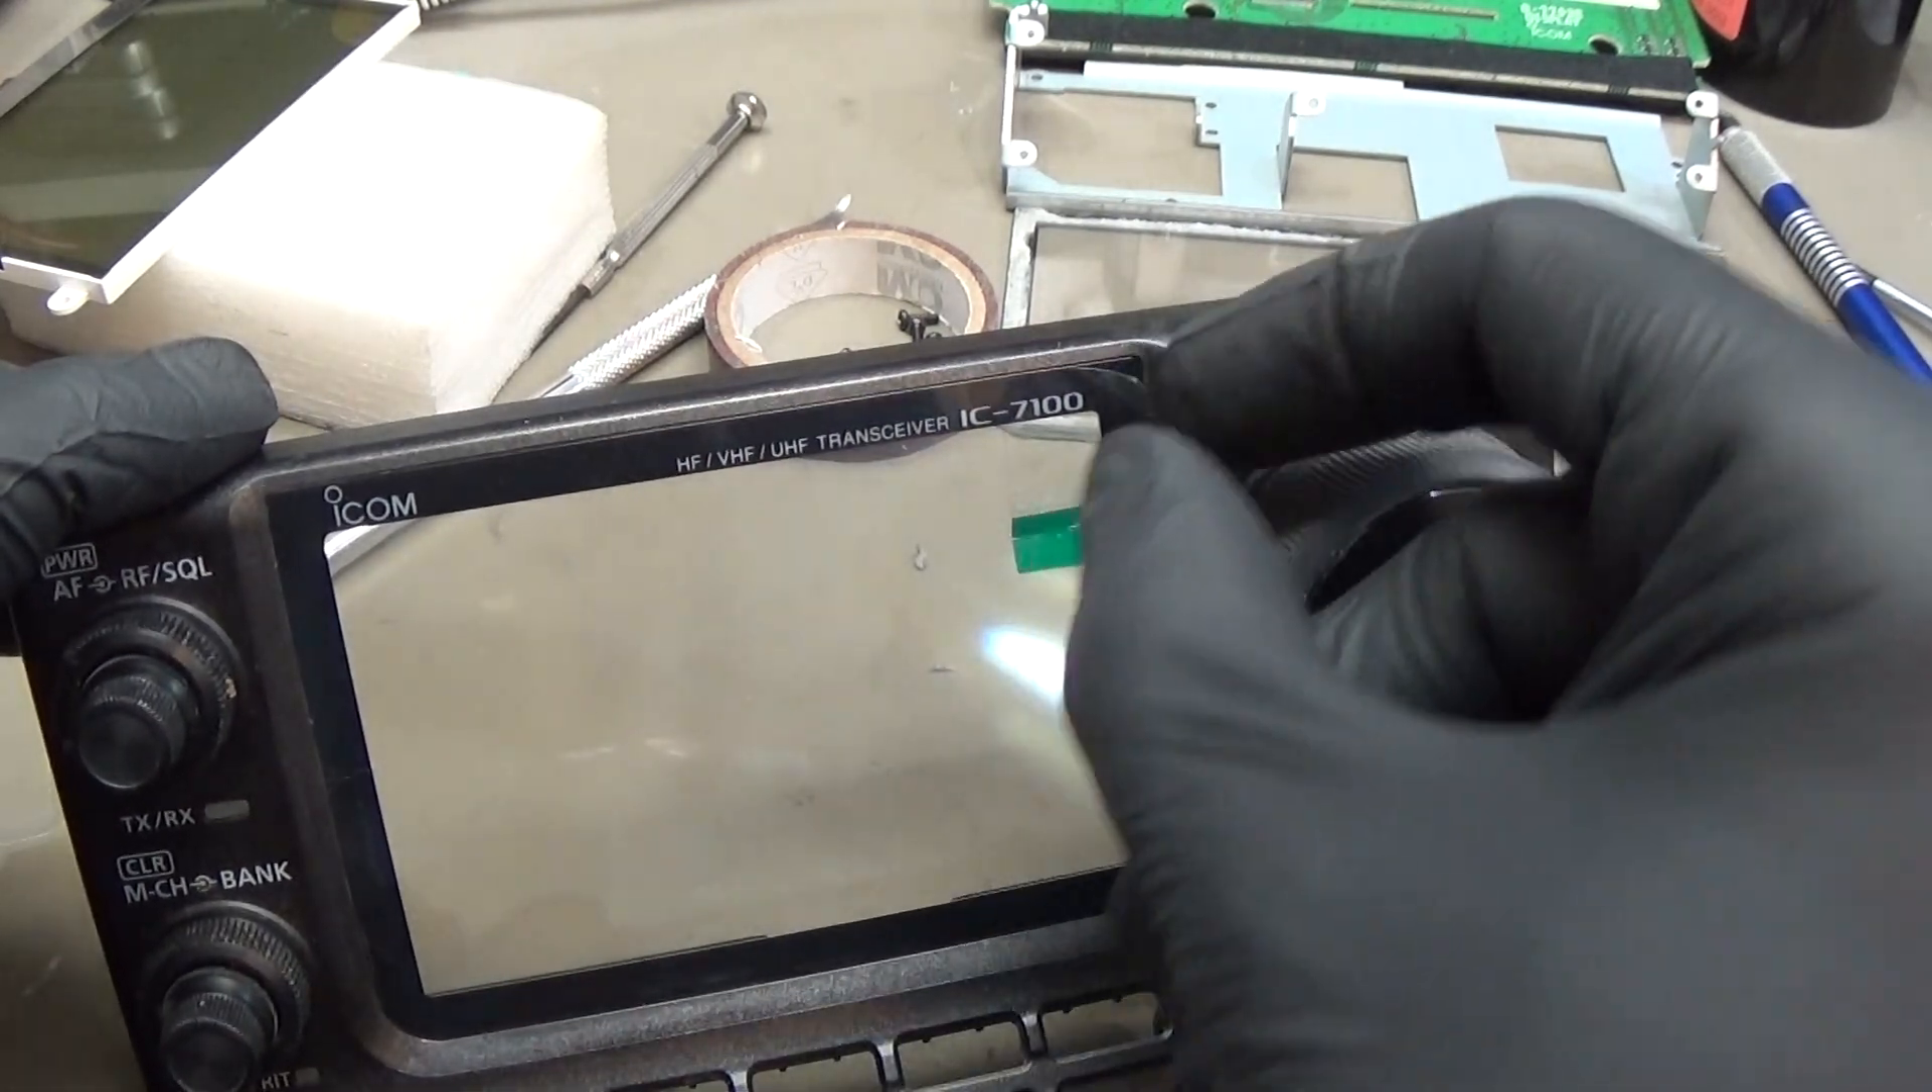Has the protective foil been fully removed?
No.